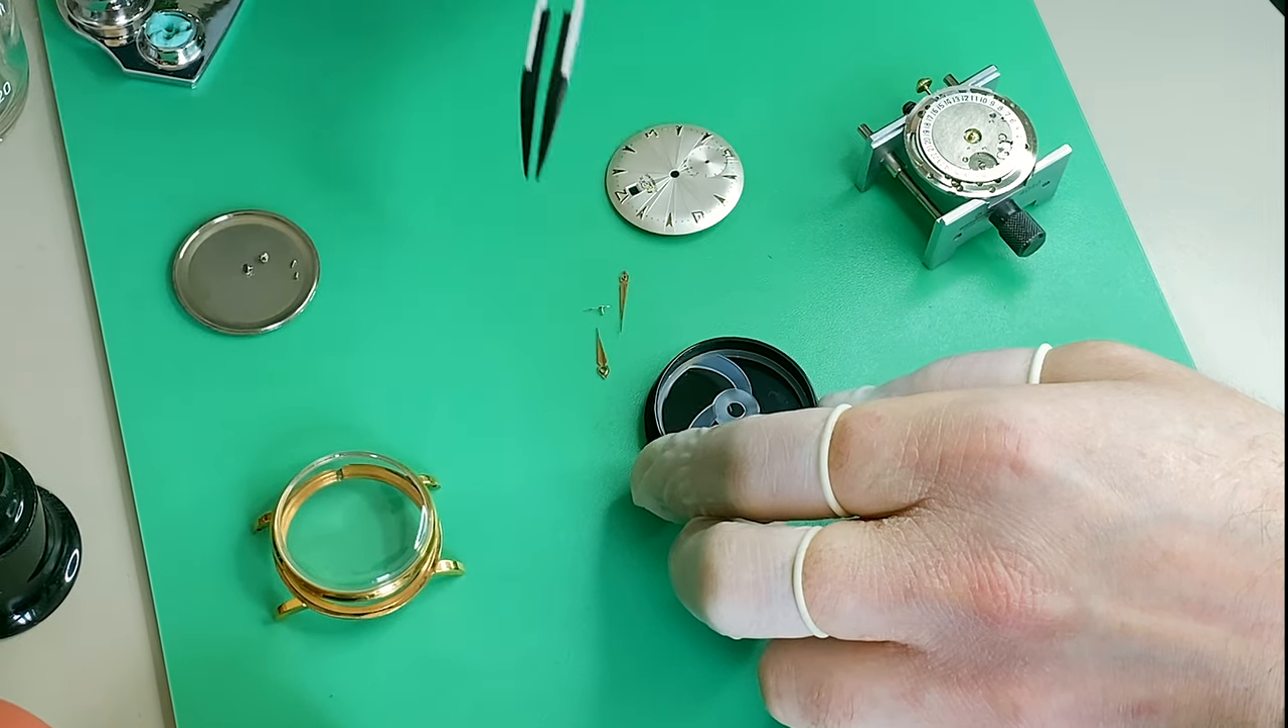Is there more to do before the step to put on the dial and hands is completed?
Yes.